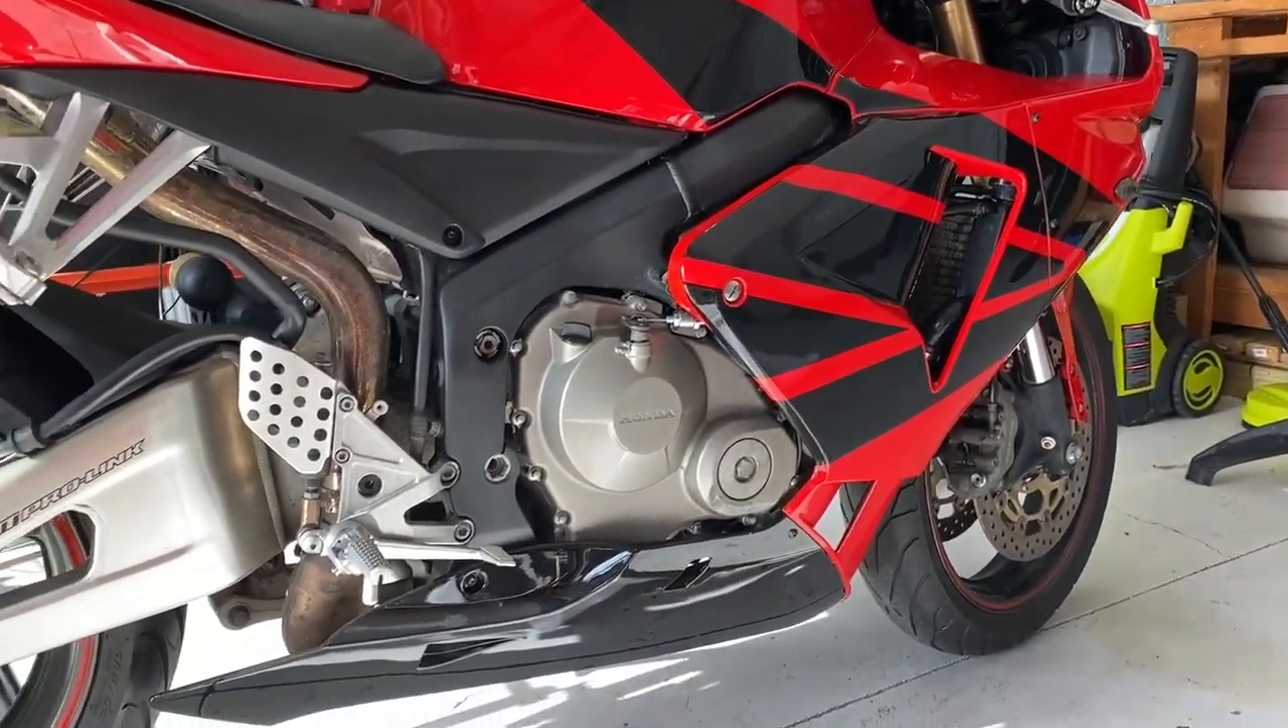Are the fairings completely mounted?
Yes.